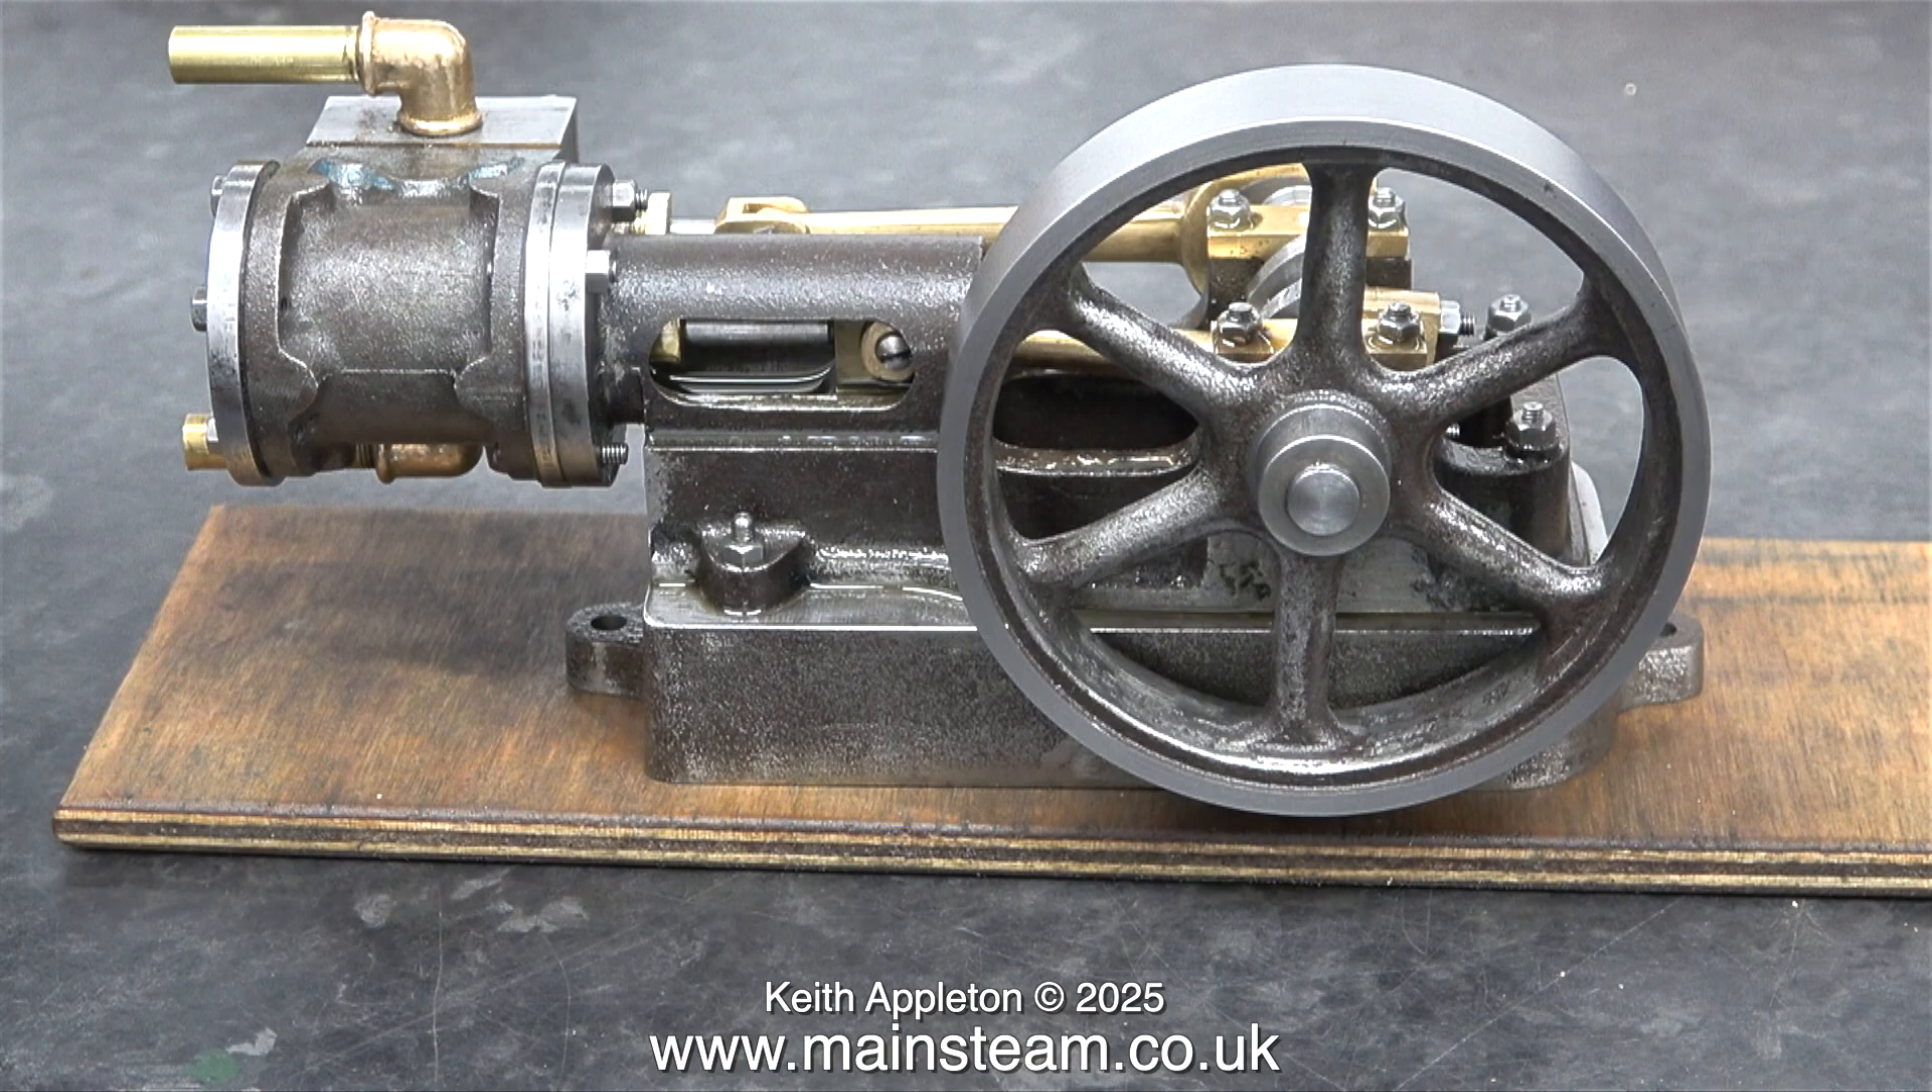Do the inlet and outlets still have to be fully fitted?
No.